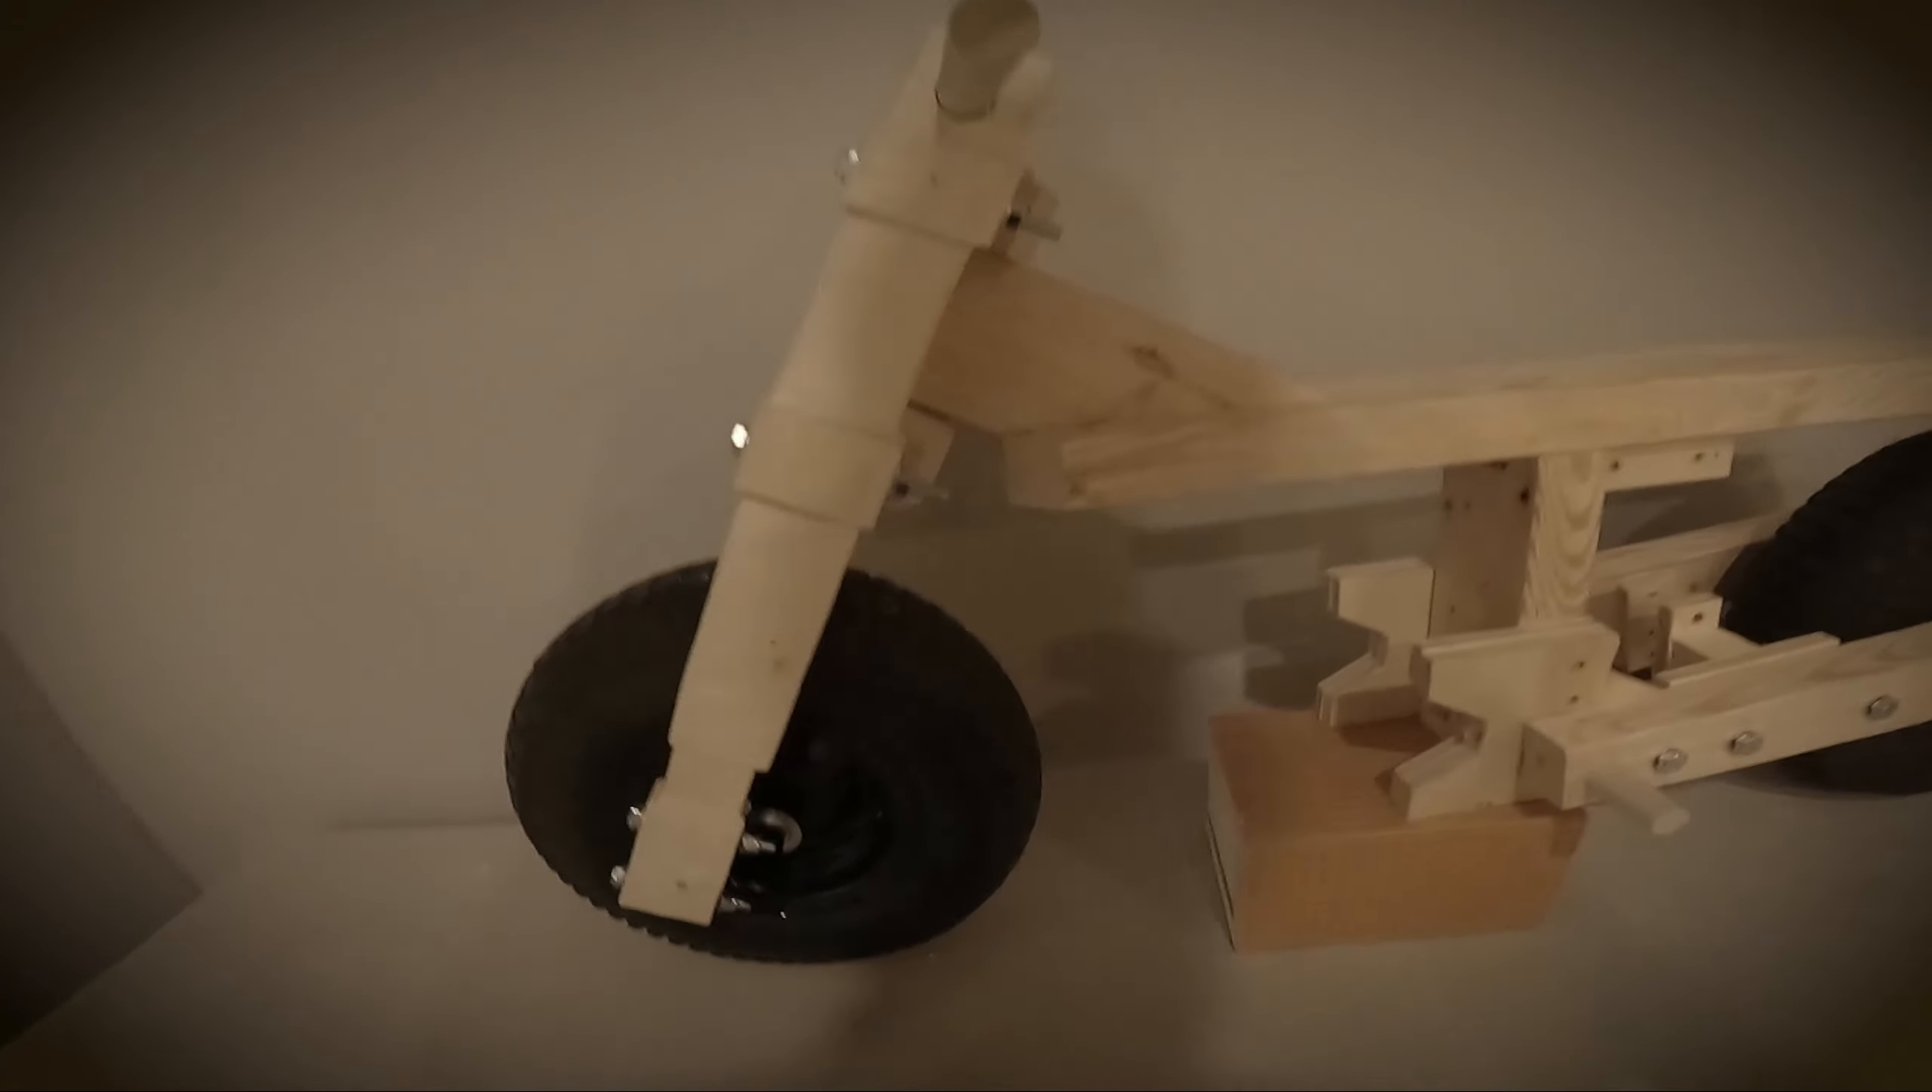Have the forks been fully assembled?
Yes.